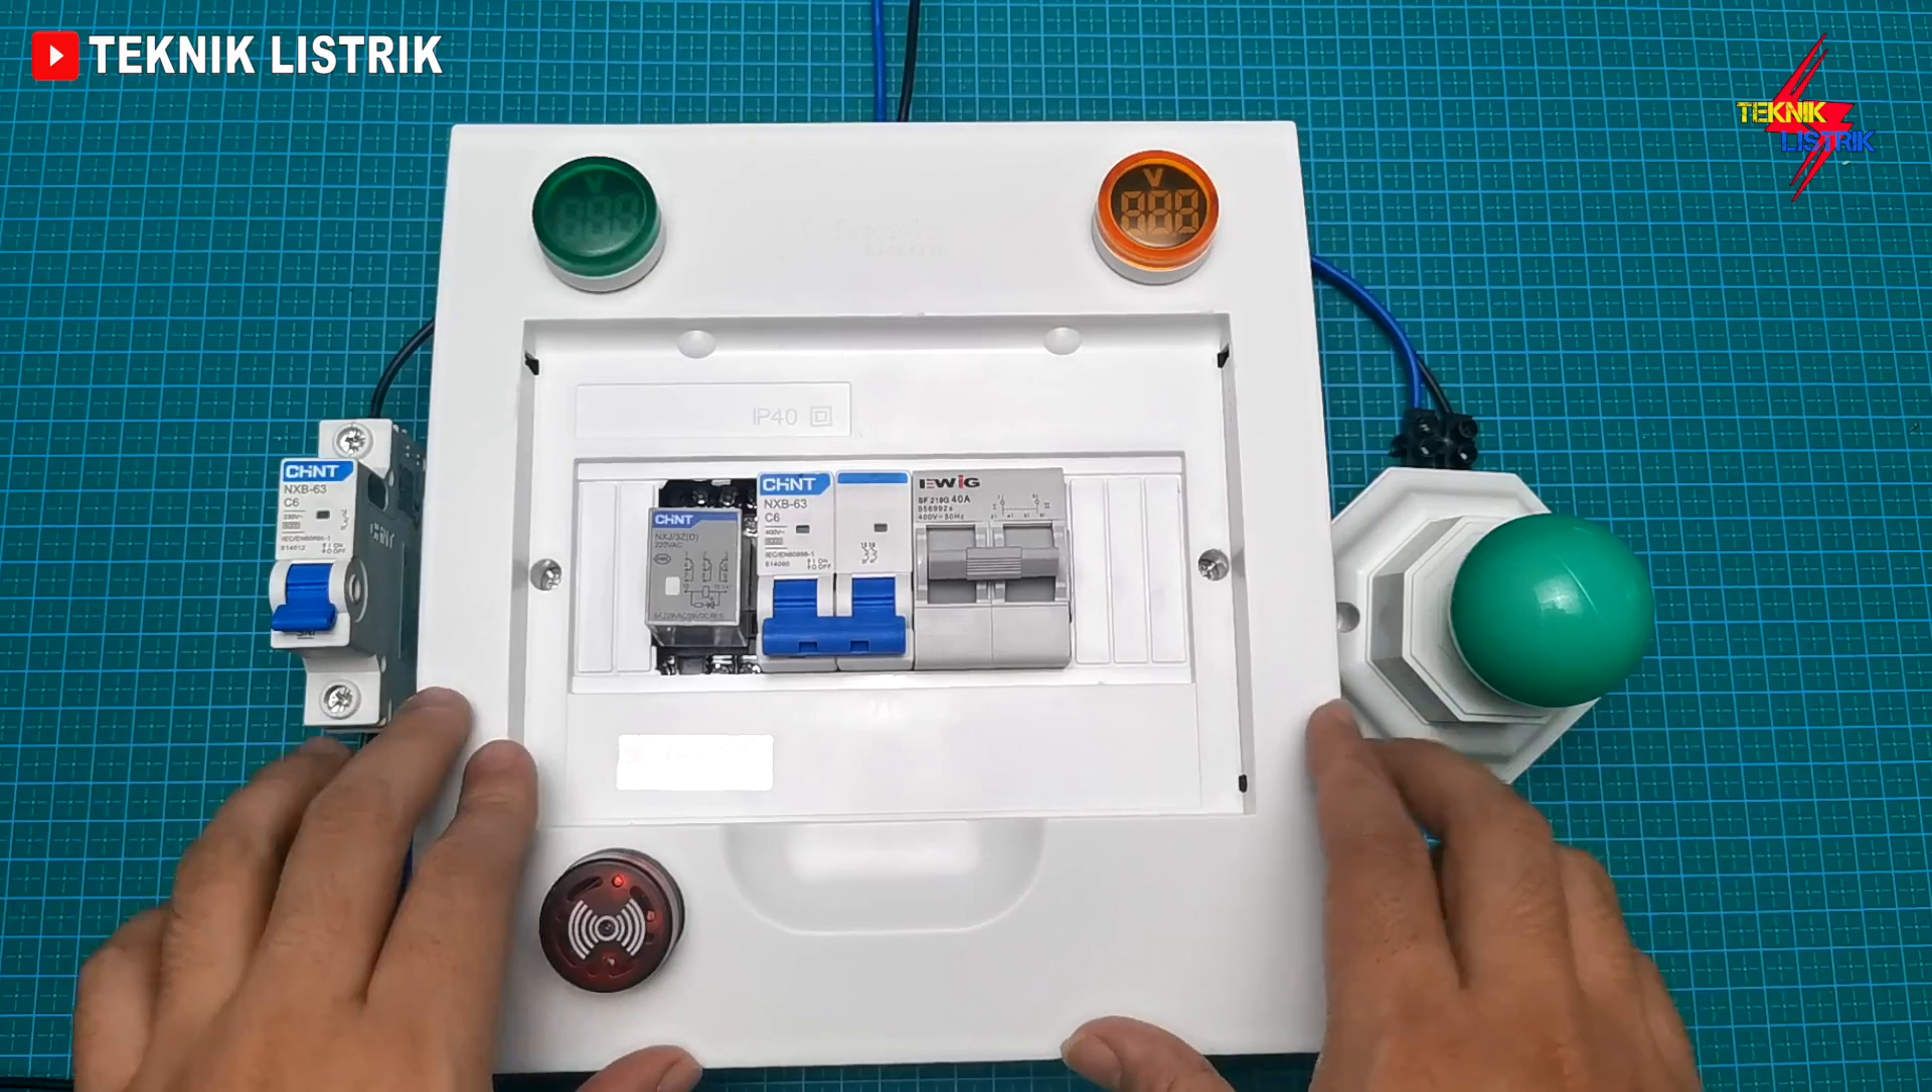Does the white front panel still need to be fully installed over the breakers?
No.